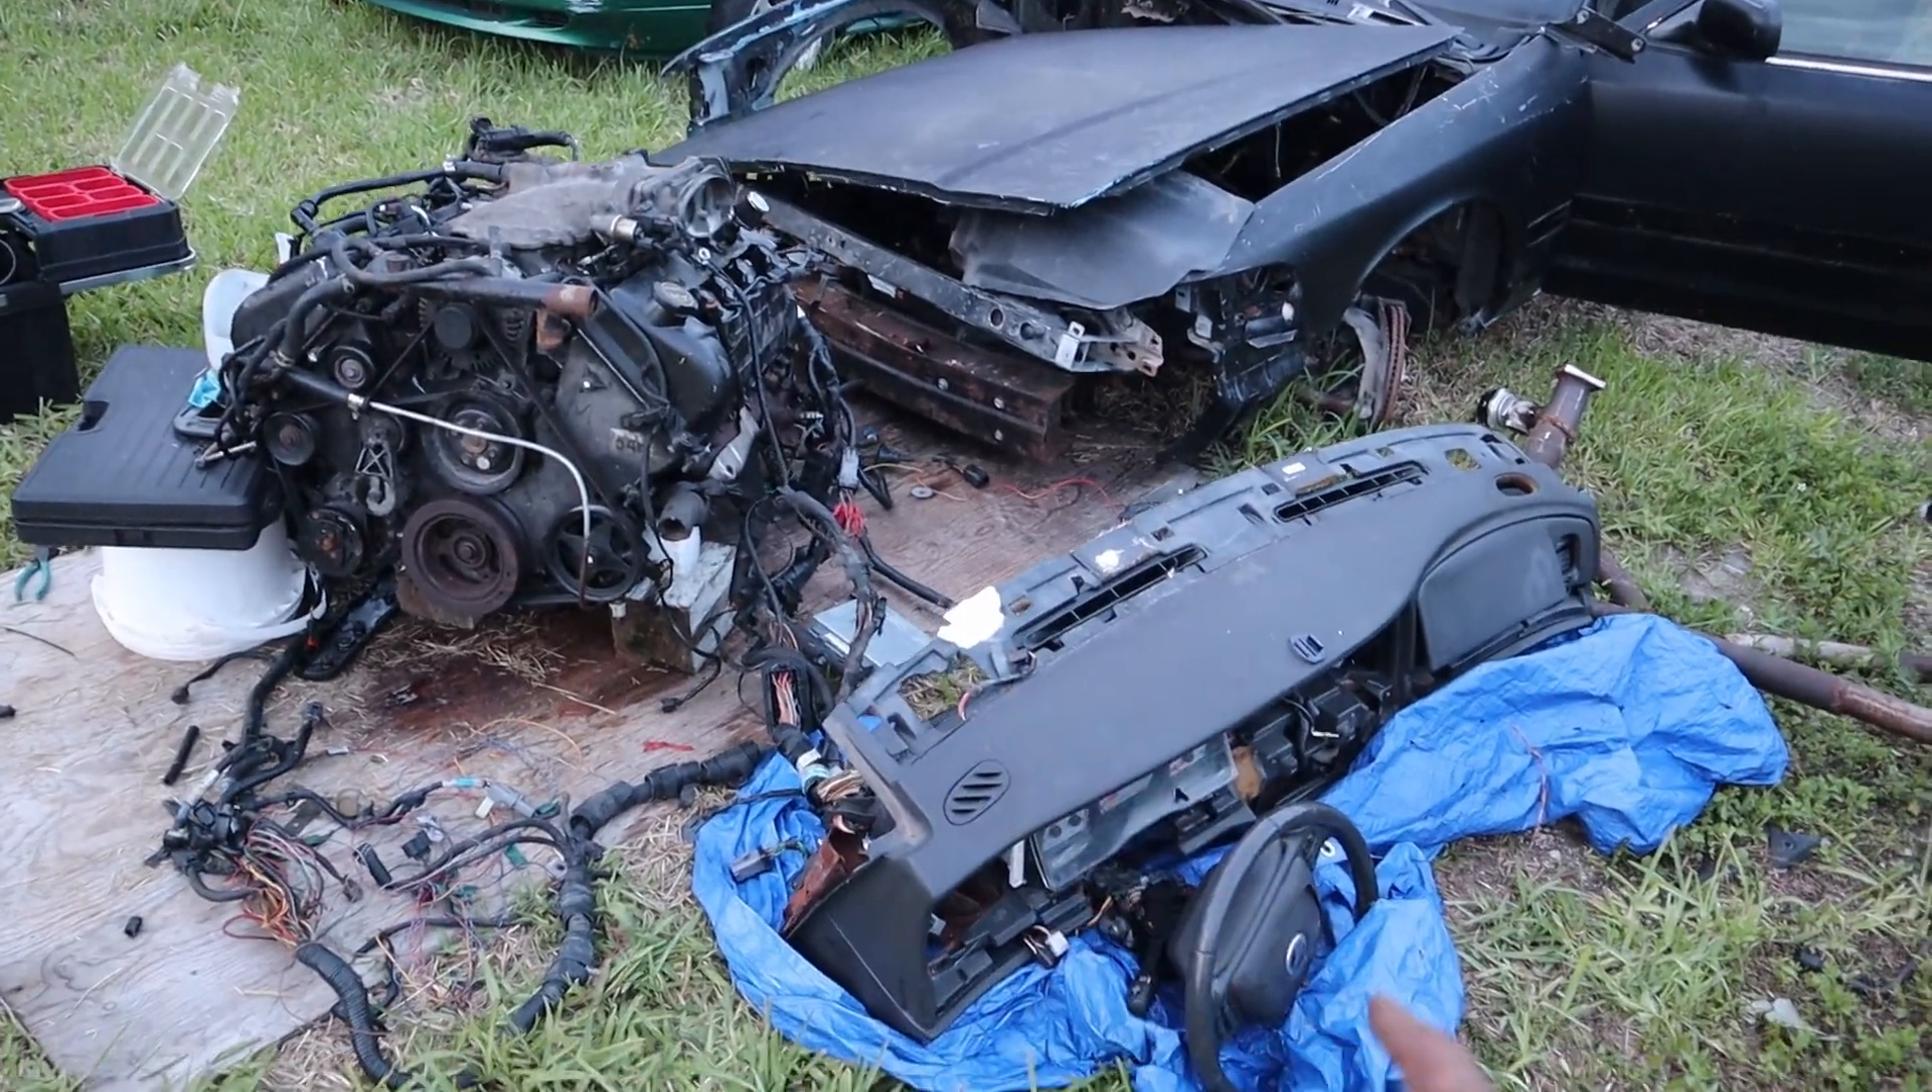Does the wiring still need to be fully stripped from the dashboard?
Yes.